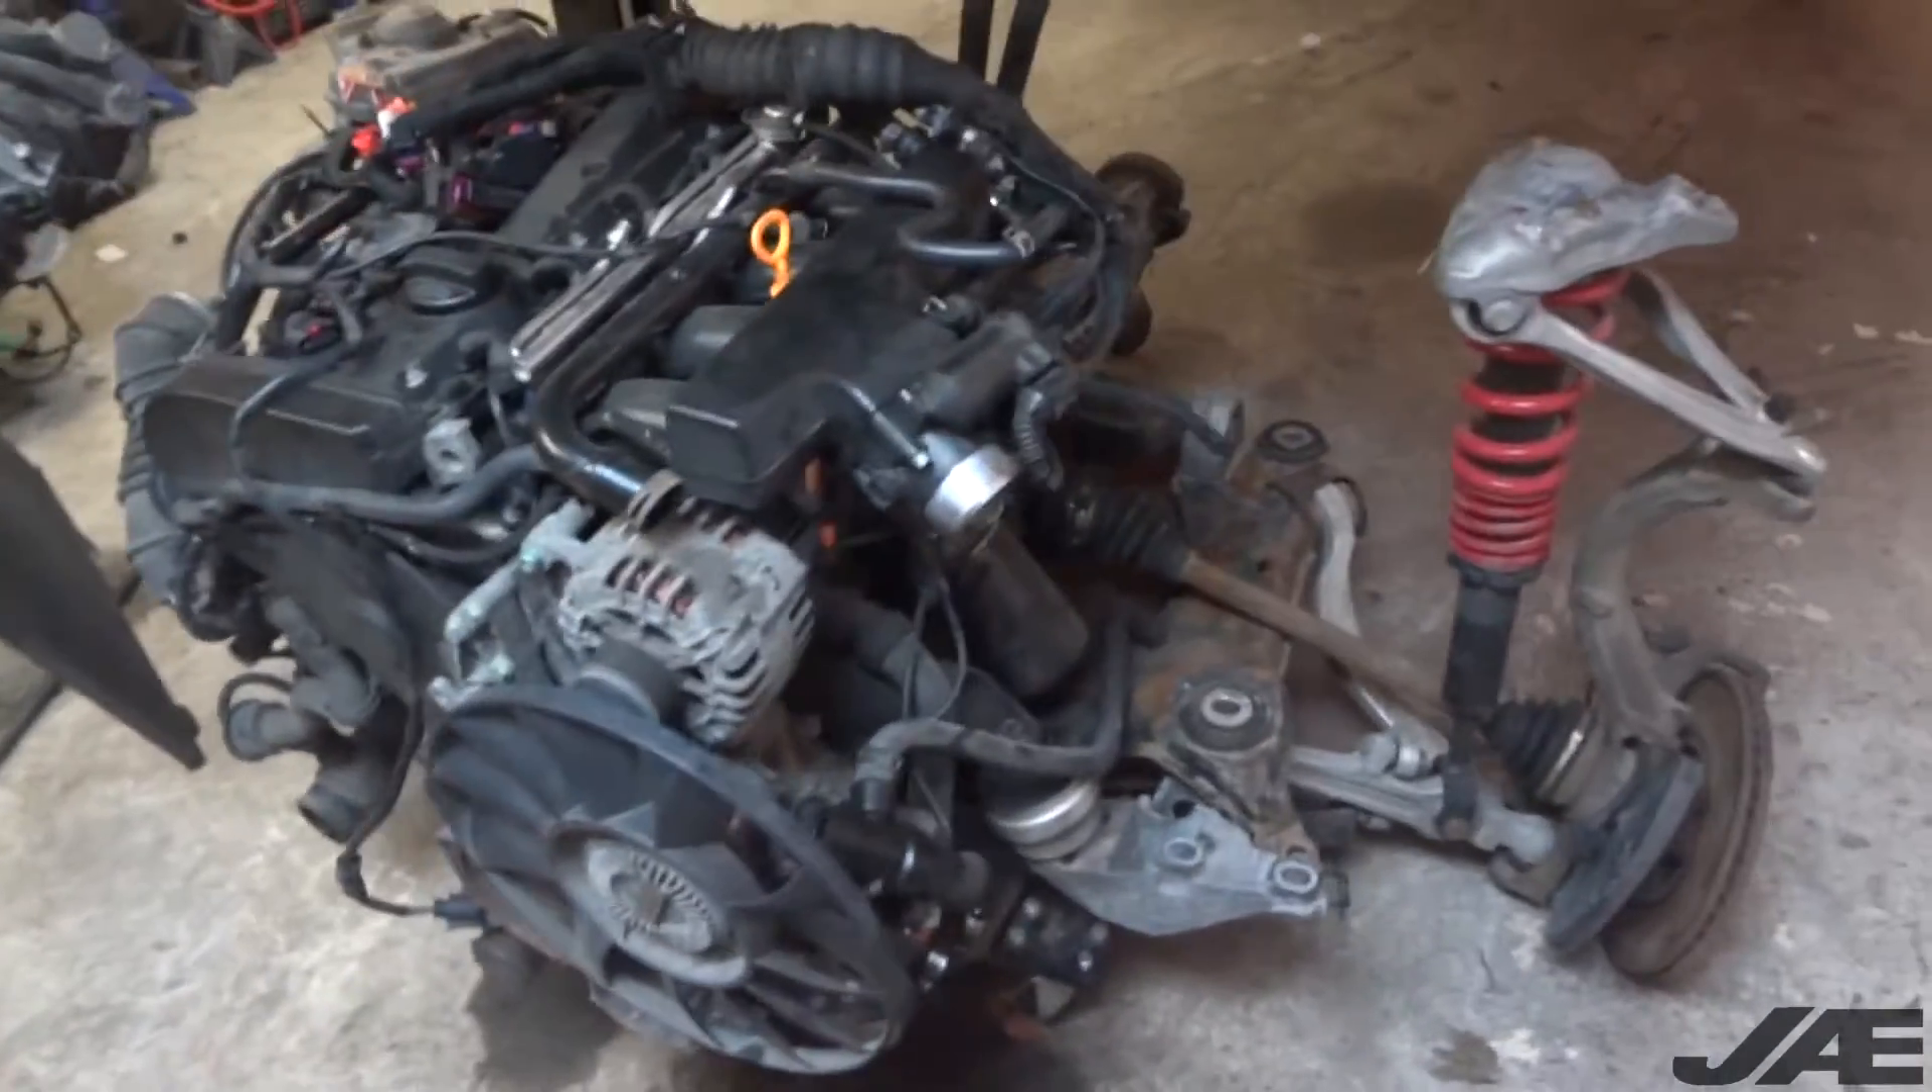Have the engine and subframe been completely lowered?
Yes.